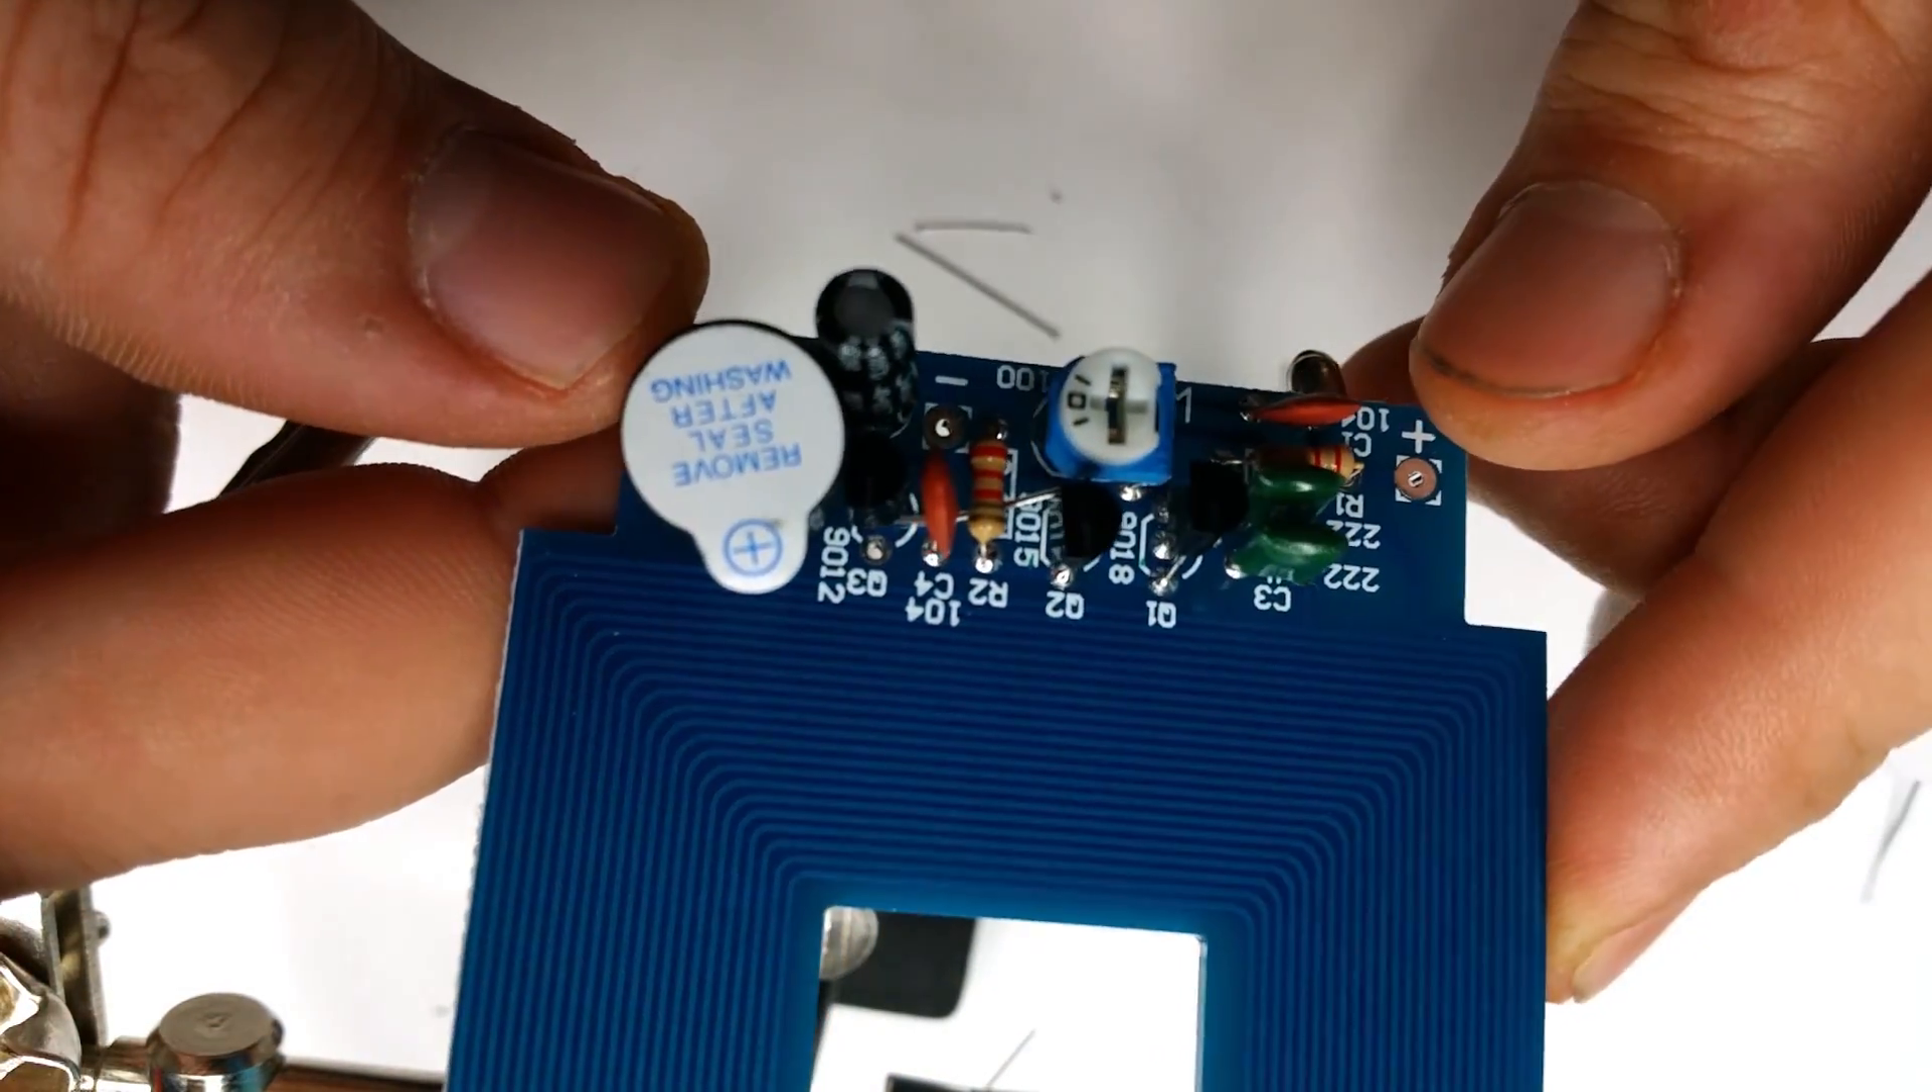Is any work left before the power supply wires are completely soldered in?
Yes.